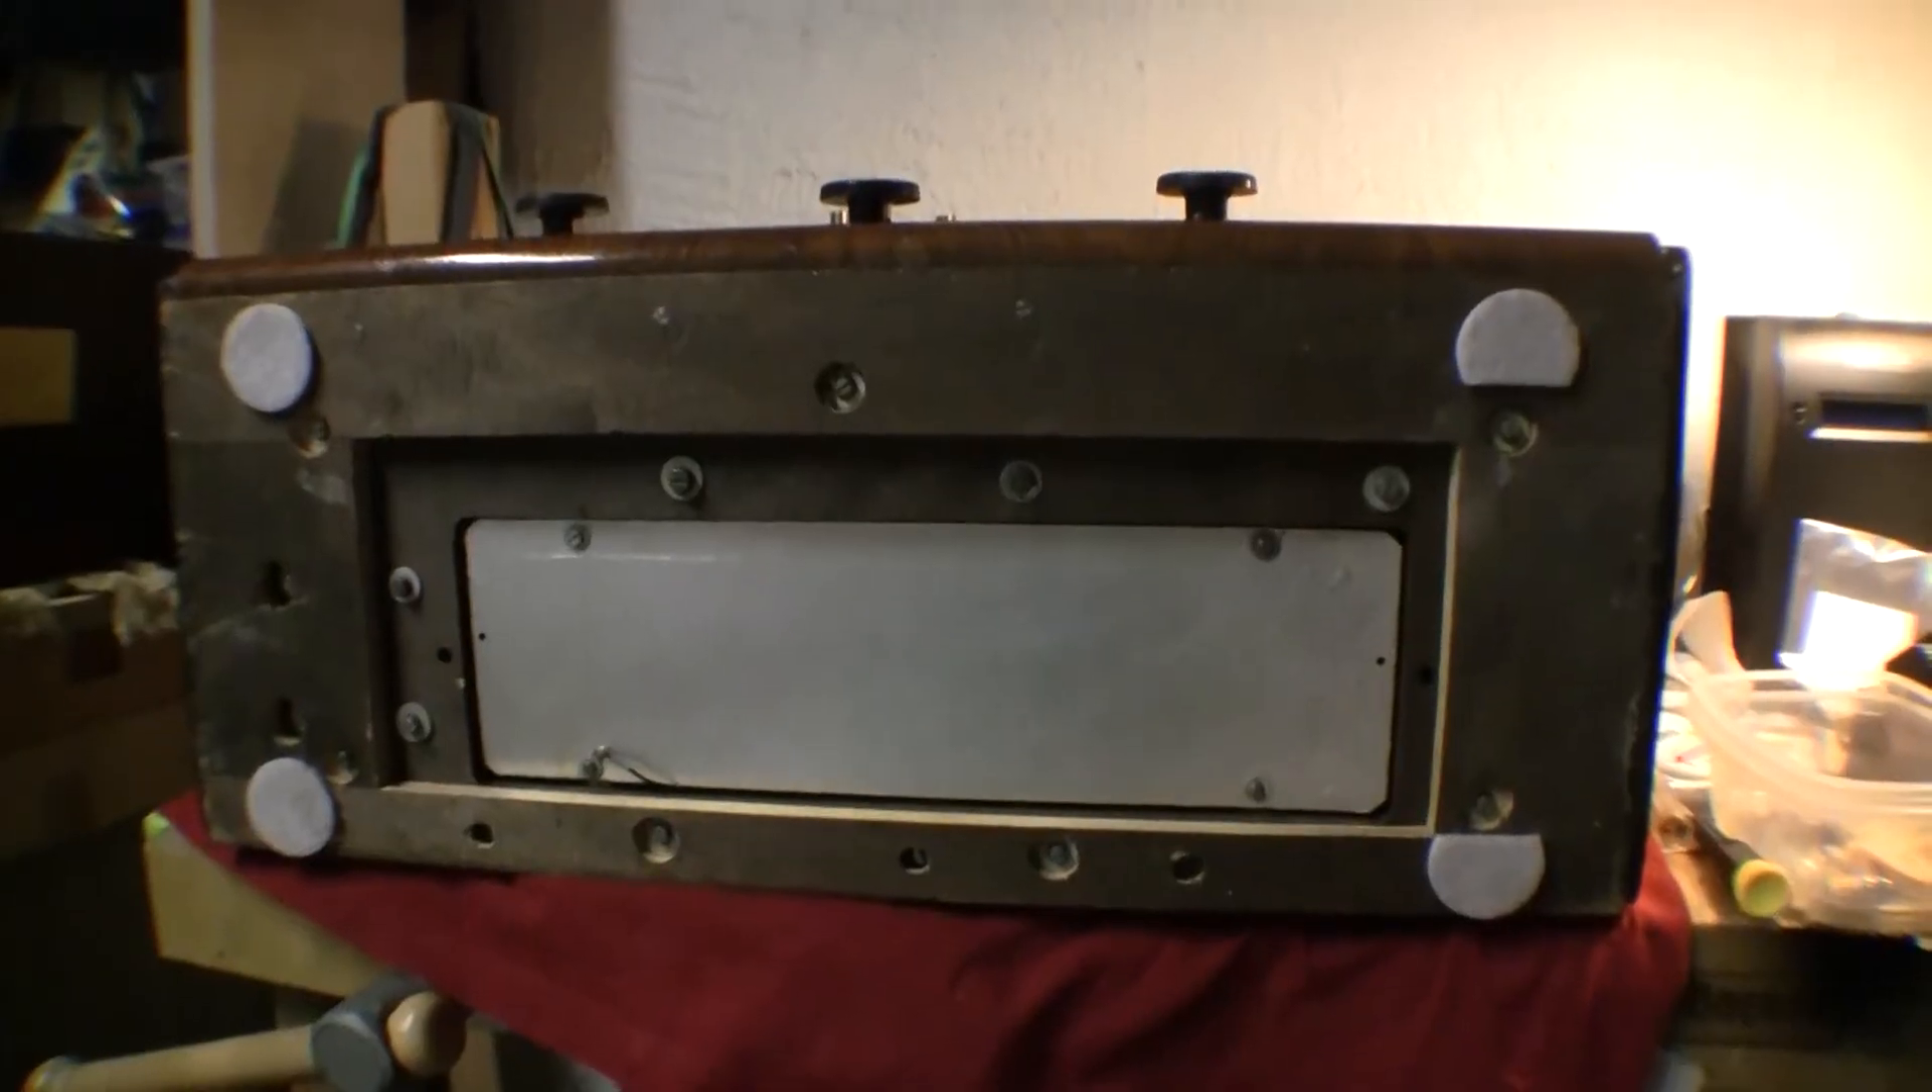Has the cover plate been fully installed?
Yes.